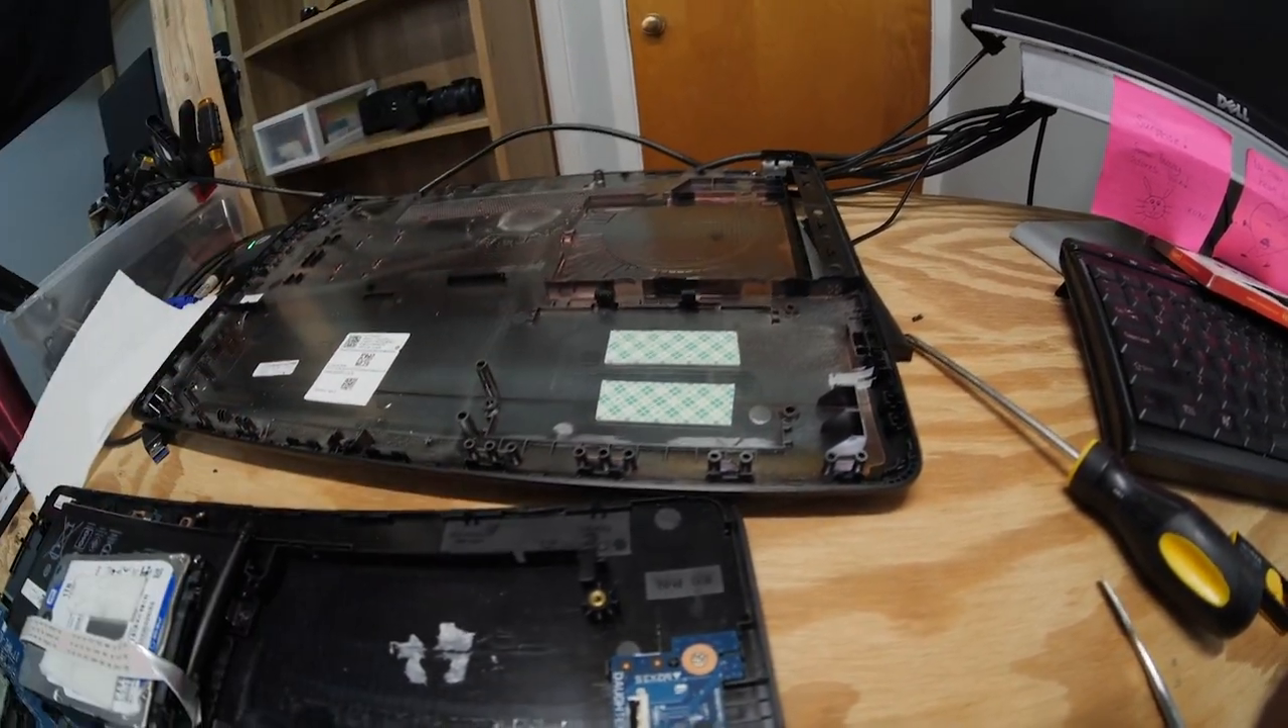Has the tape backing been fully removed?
No.